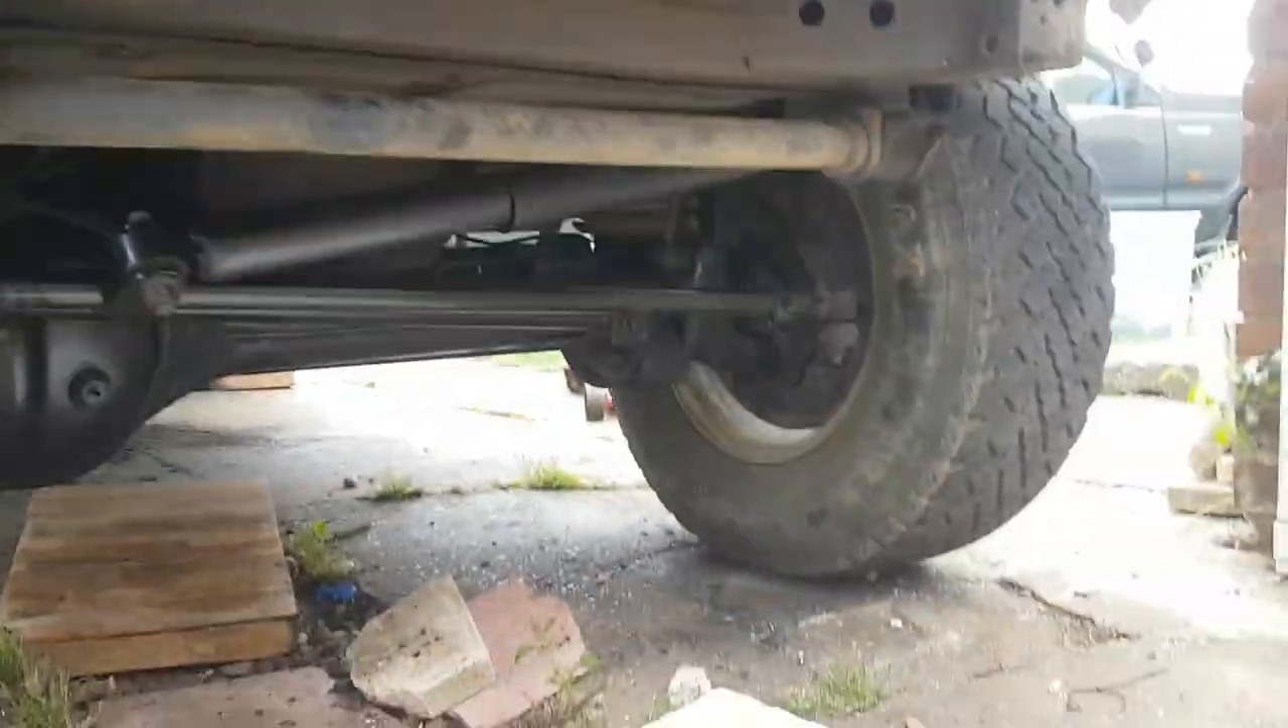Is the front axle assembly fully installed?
Yes.